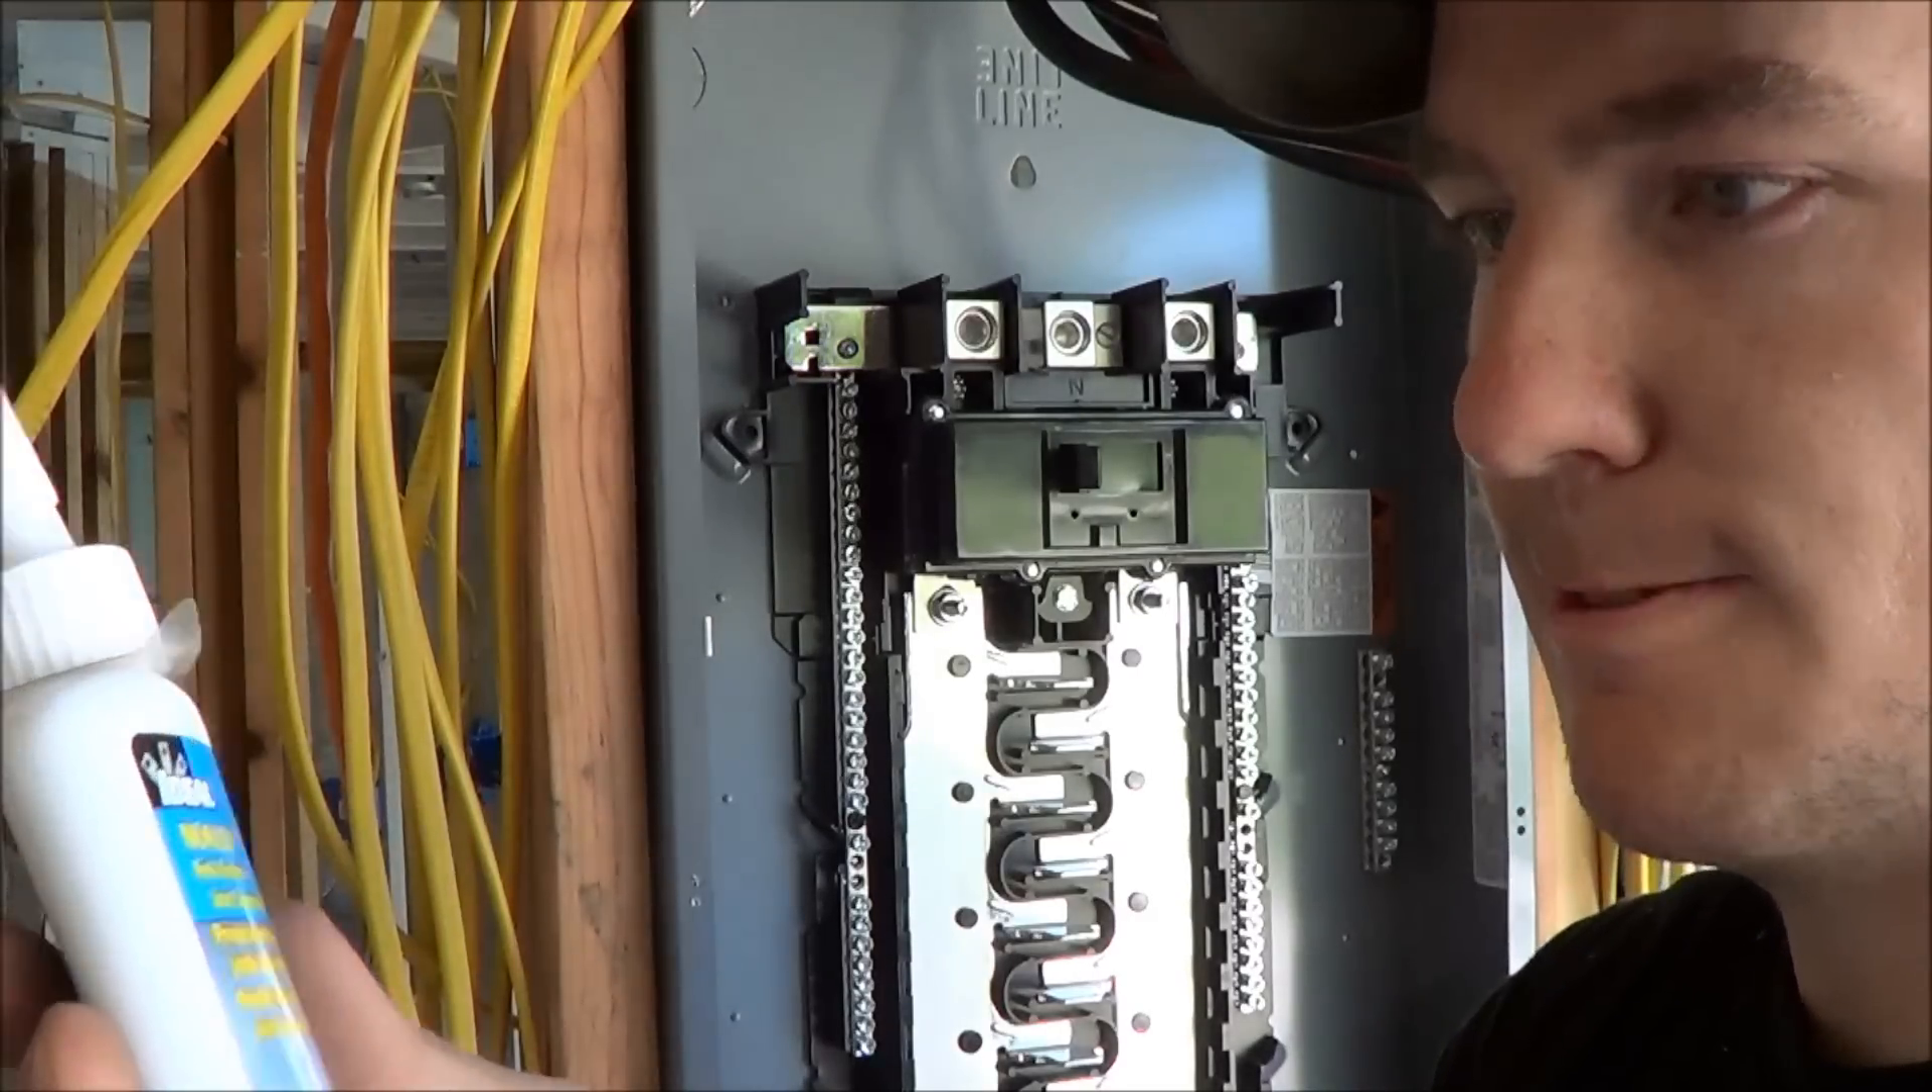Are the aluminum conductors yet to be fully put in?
Yes.